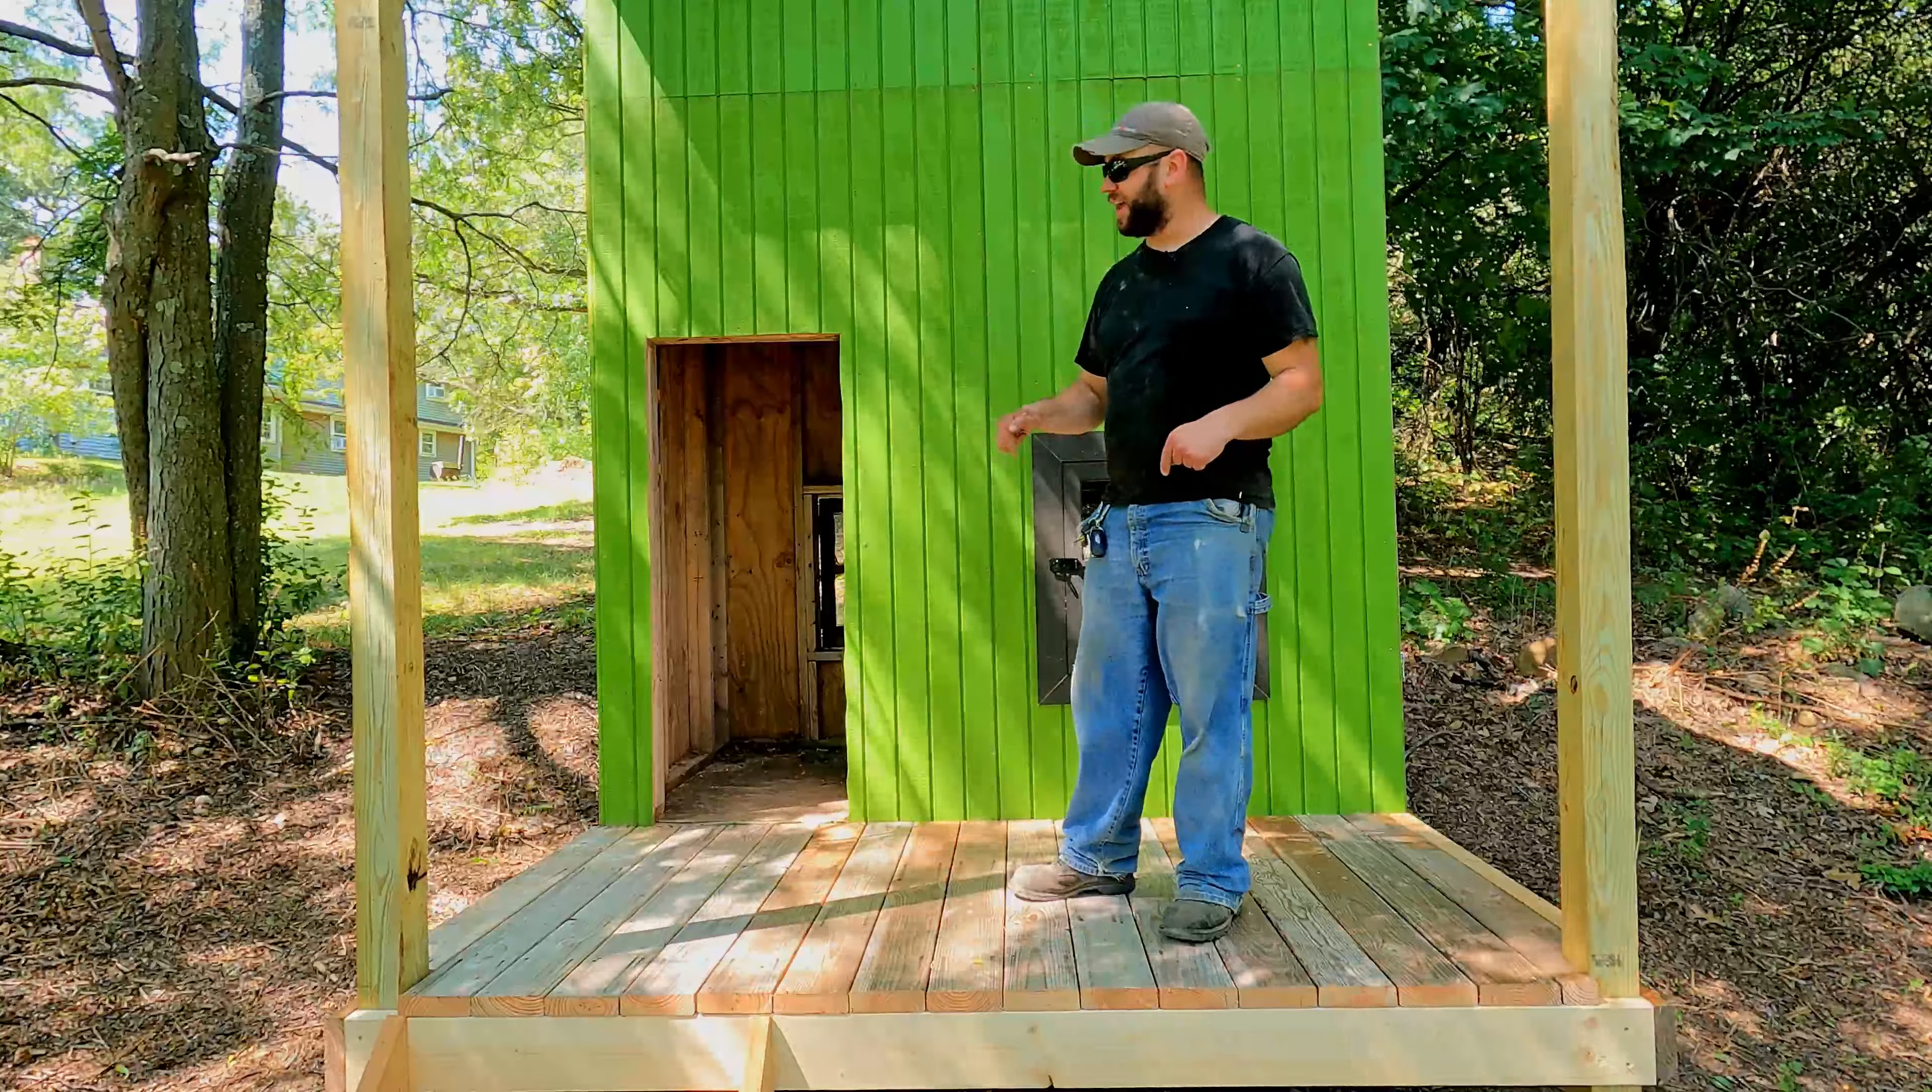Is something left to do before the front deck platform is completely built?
No.